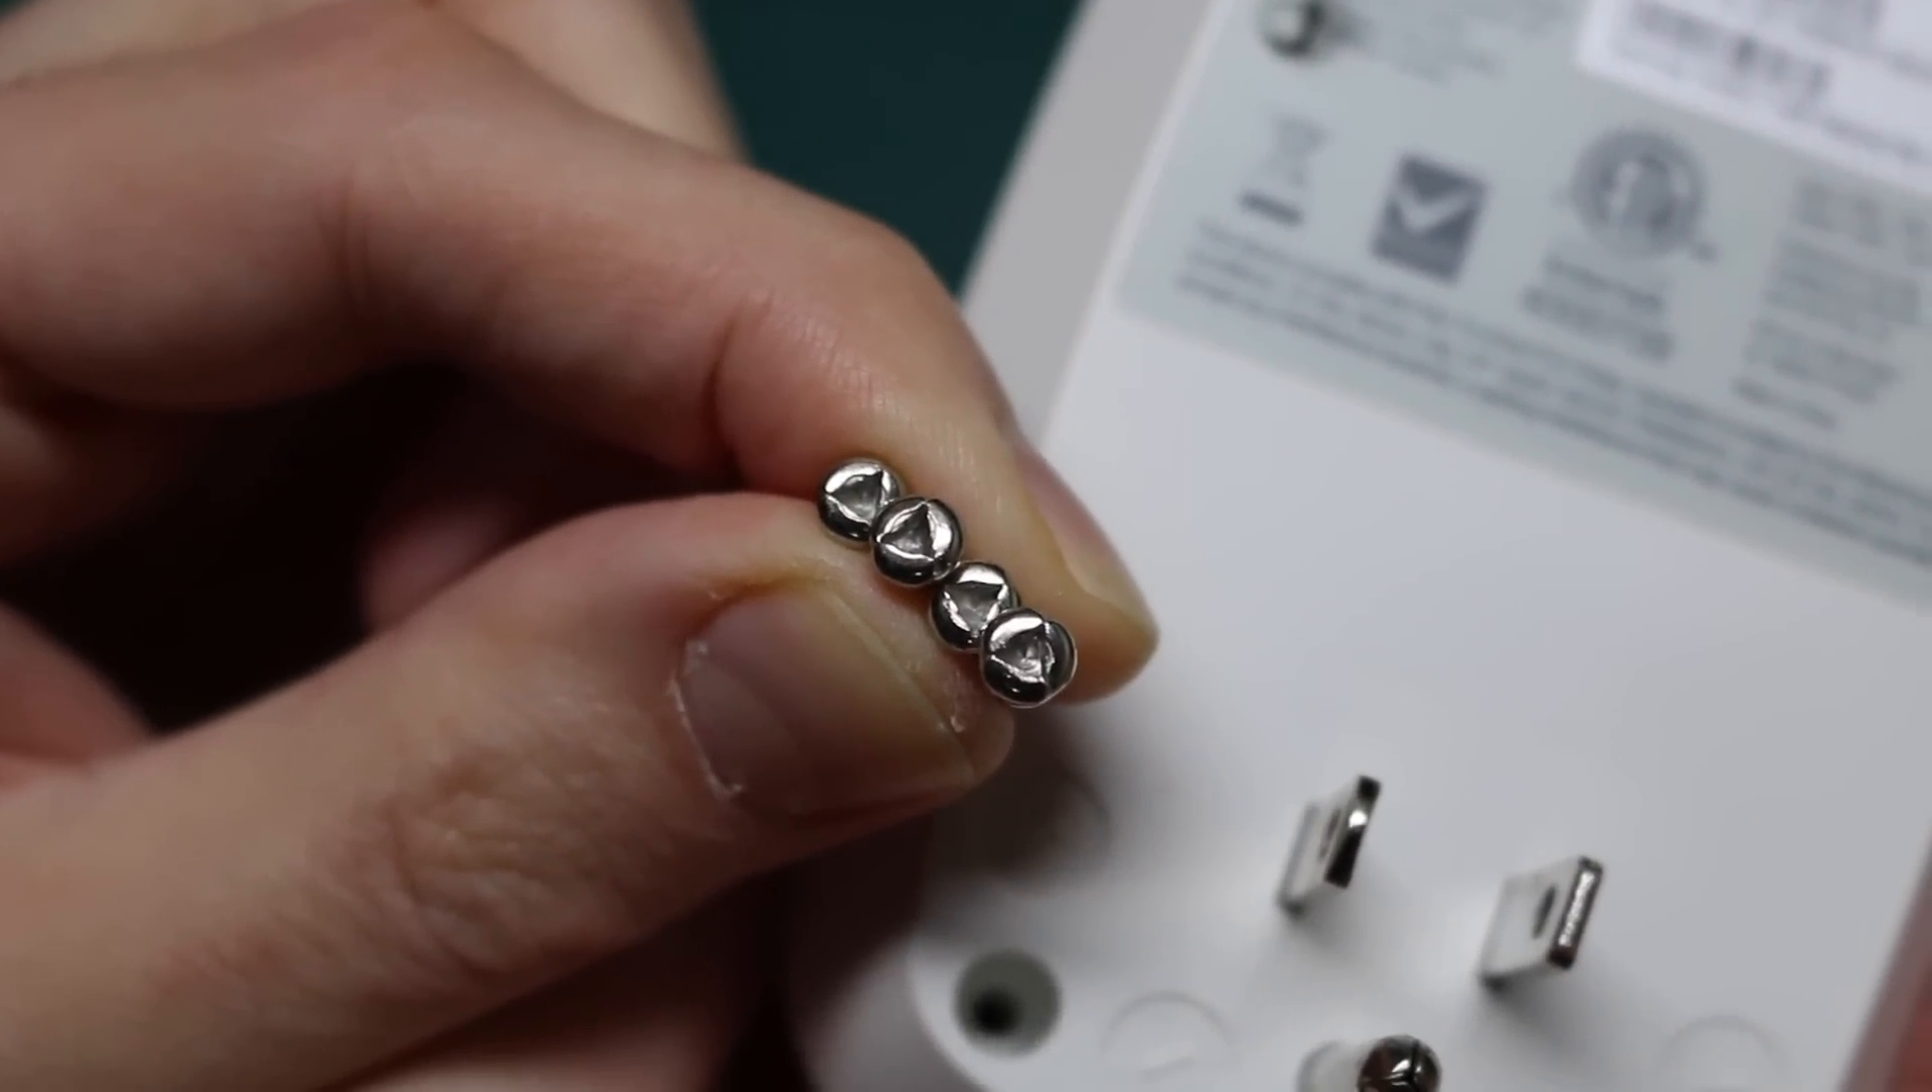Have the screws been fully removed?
Yes.